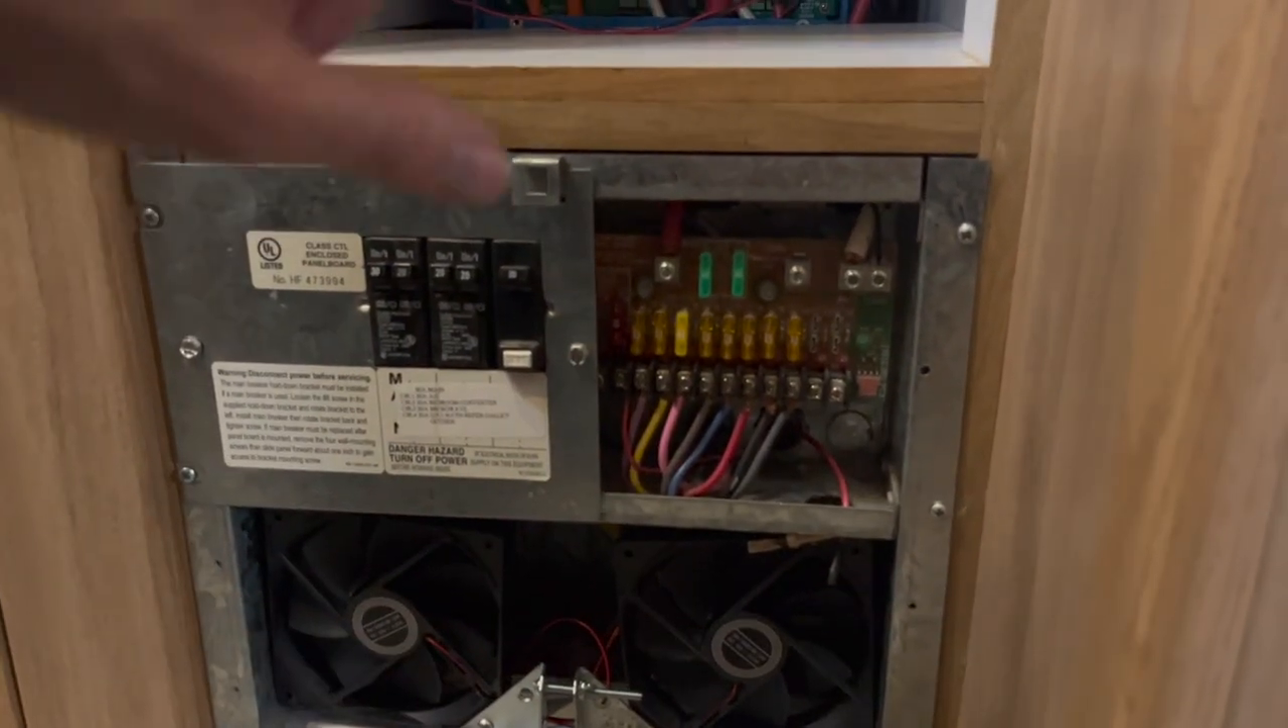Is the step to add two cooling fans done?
Yes.